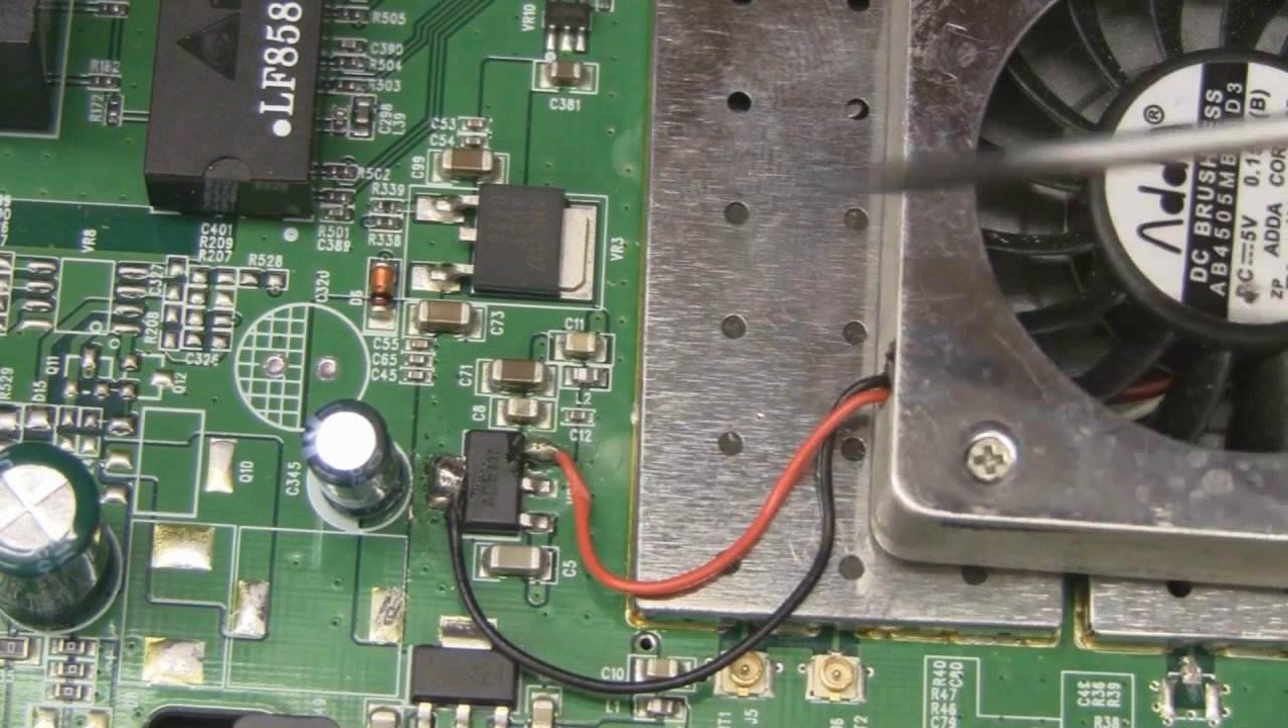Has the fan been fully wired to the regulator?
Yes.